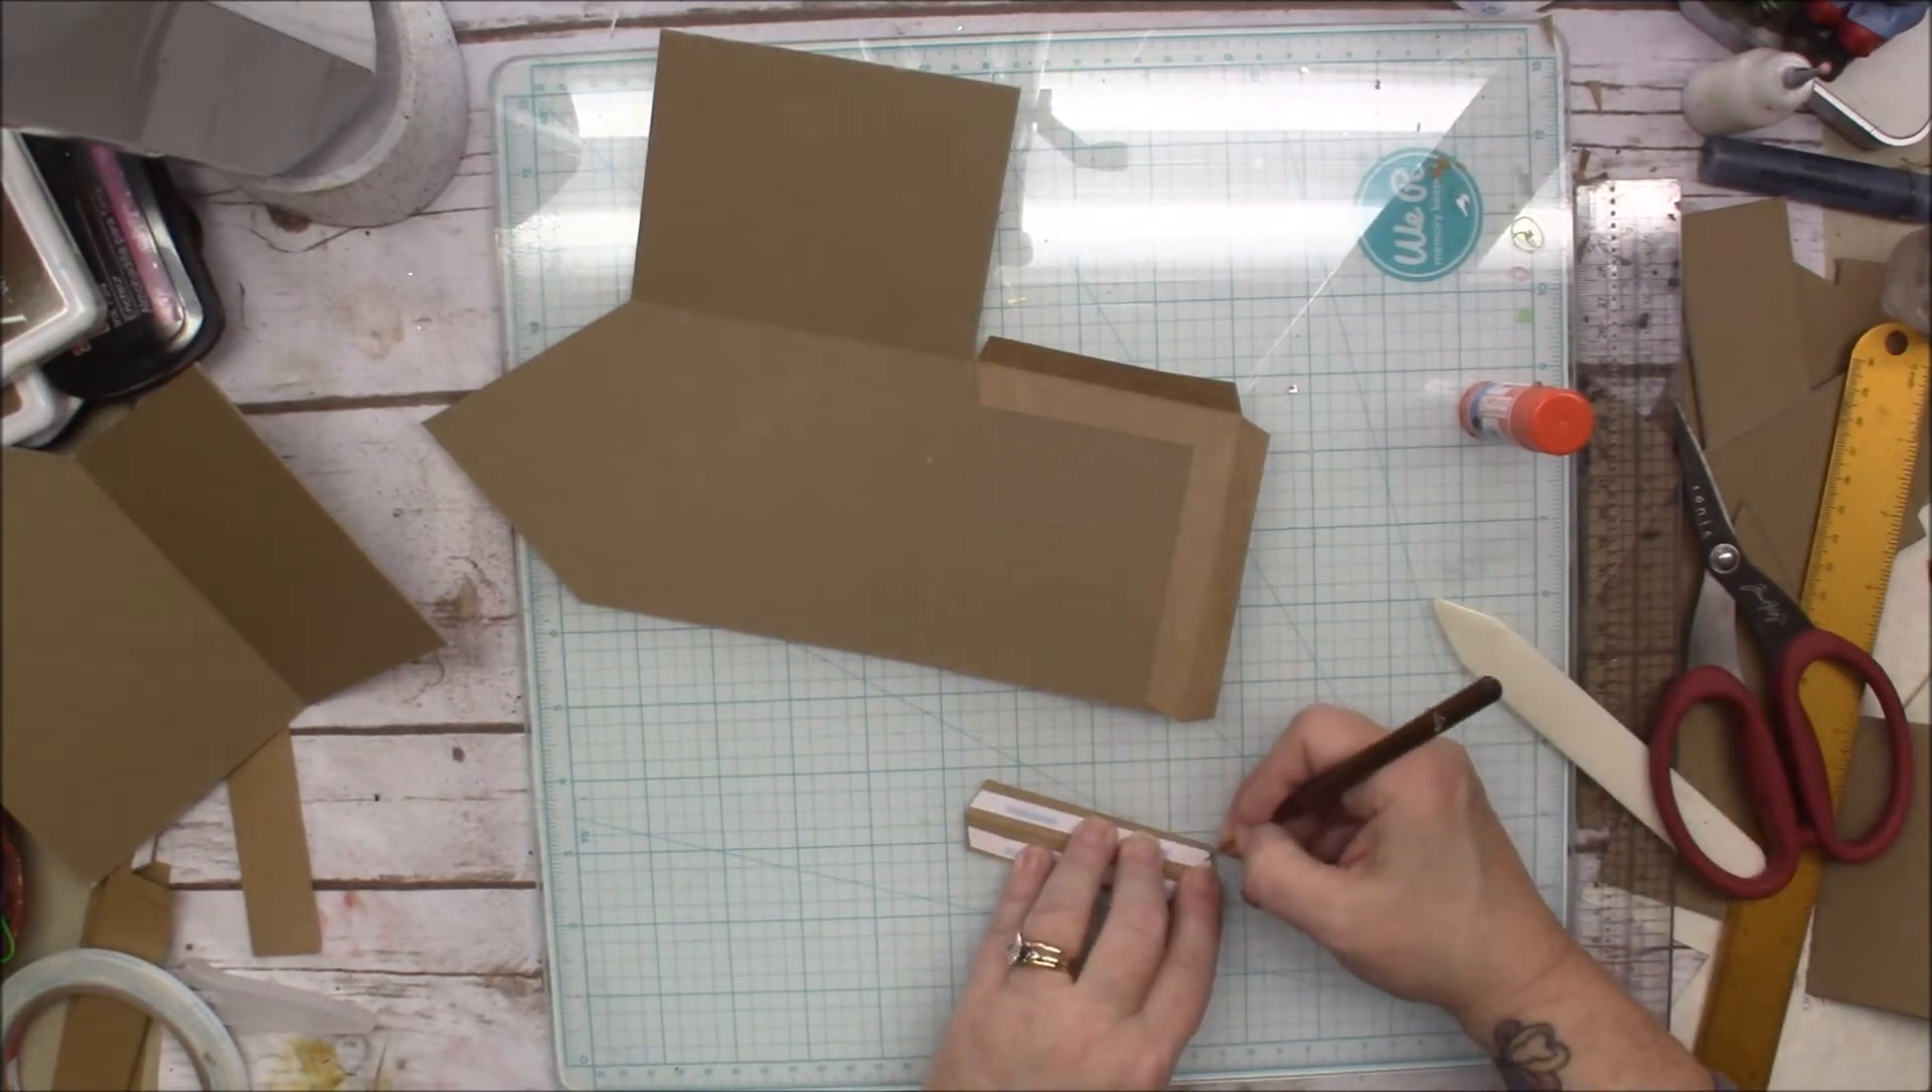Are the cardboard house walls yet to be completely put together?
Yes.